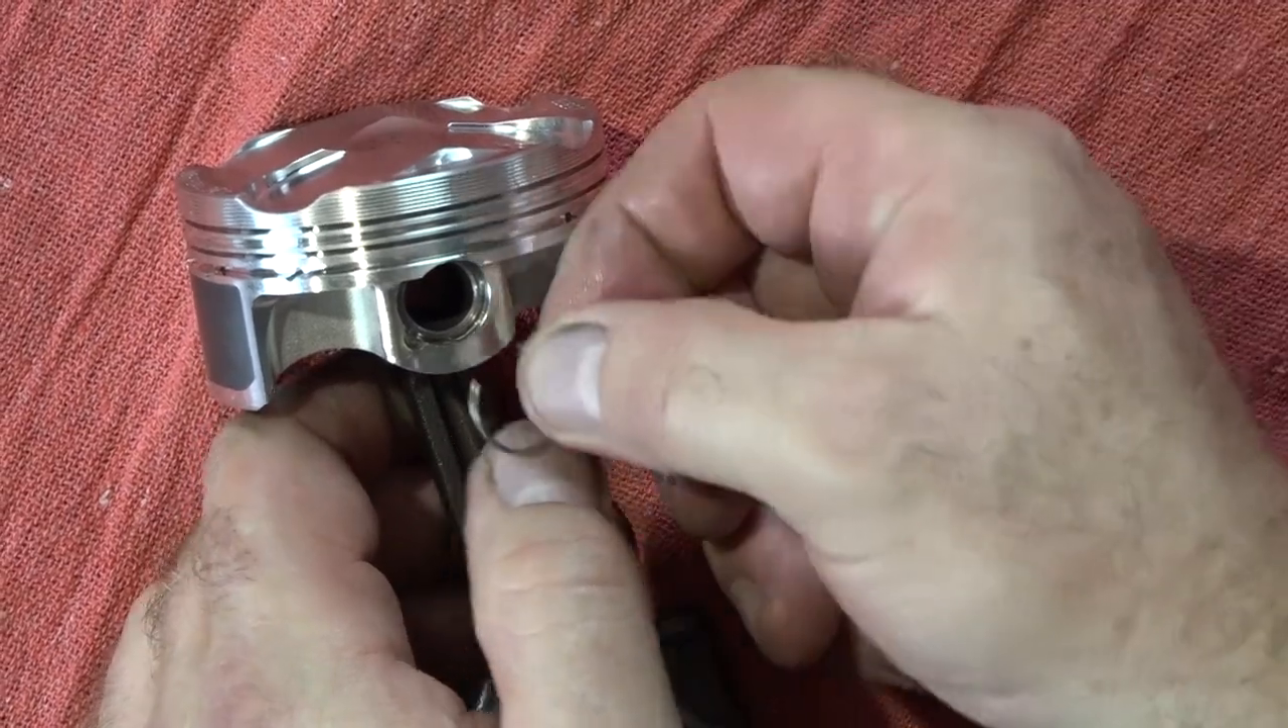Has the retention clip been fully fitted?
No.